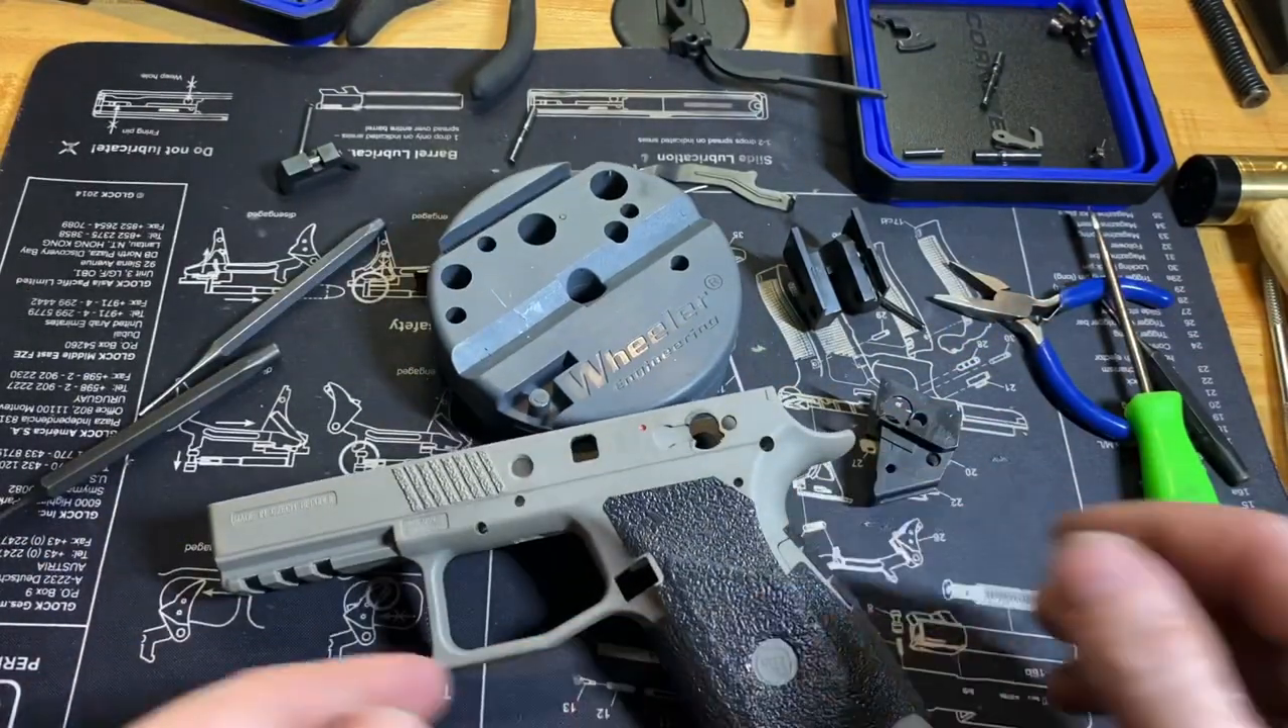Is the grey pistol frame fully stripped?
Yes.